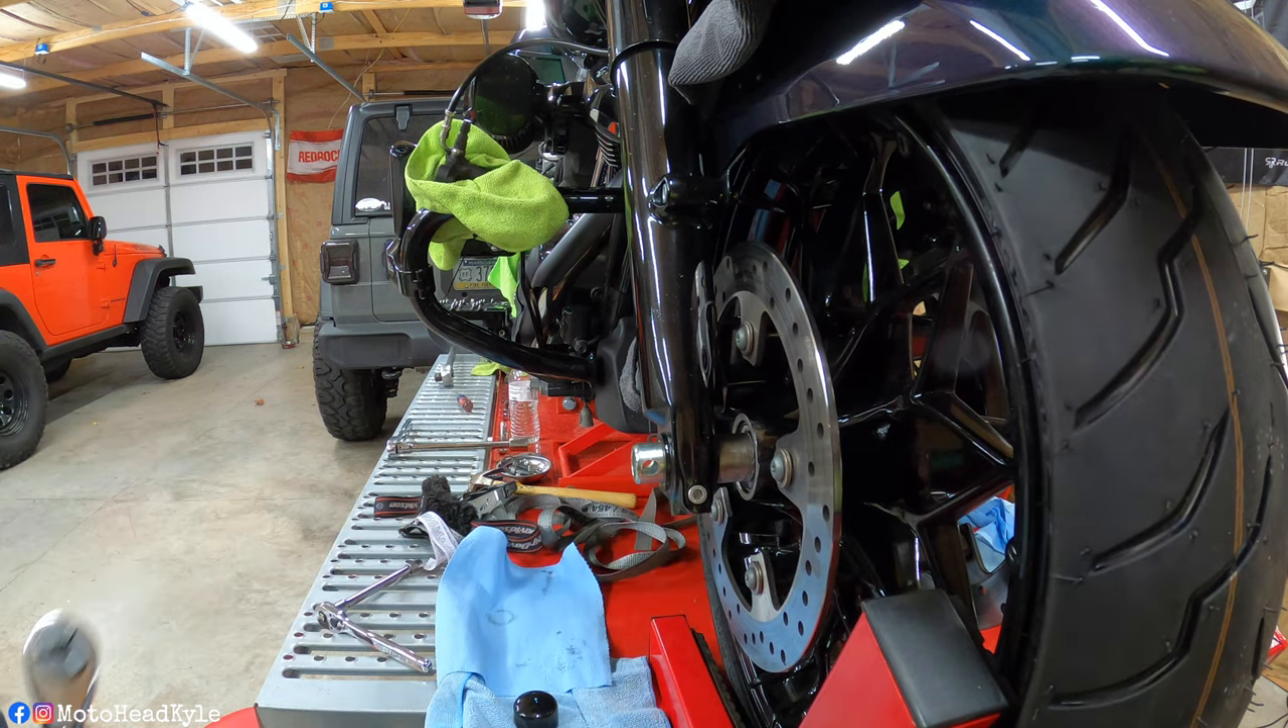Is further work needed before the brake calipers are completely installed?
Yes.